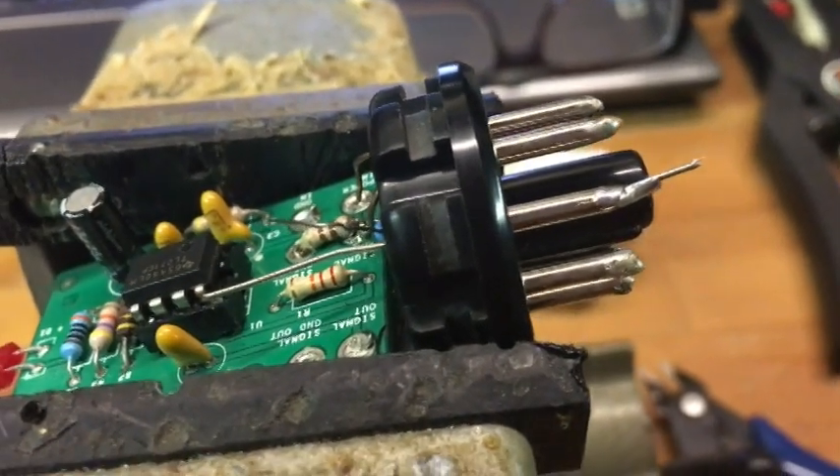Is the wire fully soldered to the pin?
Yes.